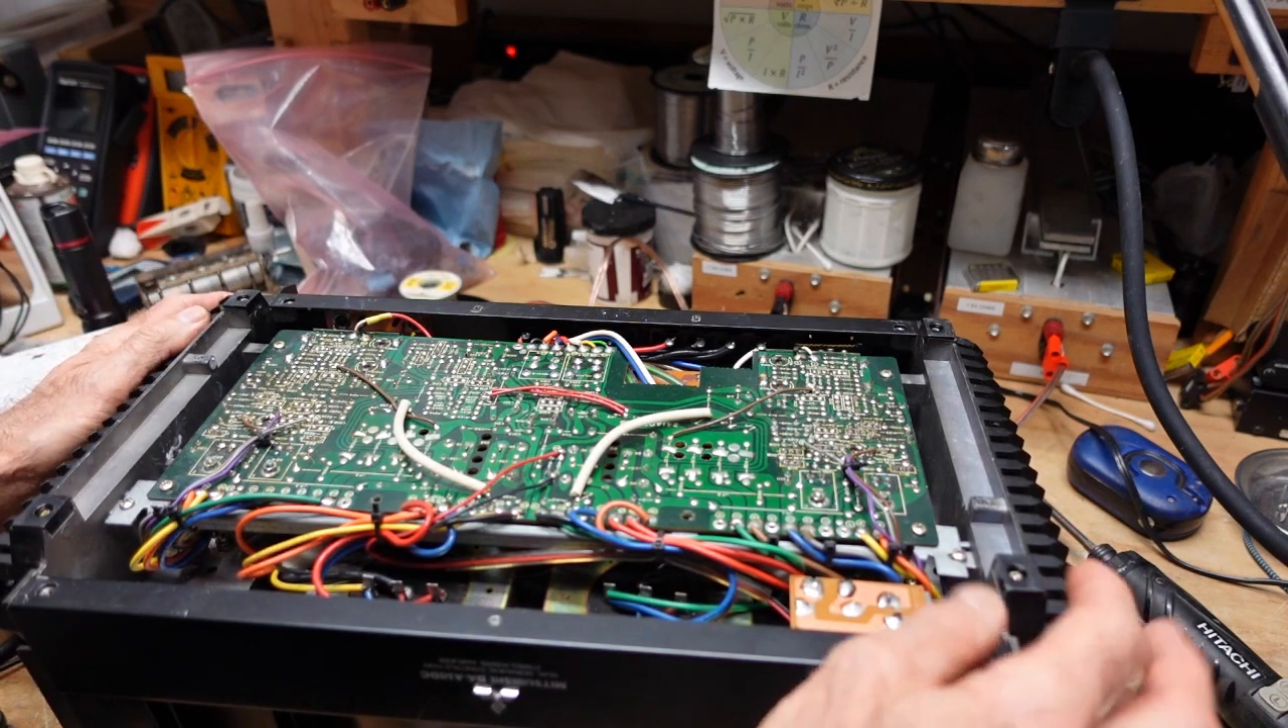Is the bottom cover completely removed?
Yes.